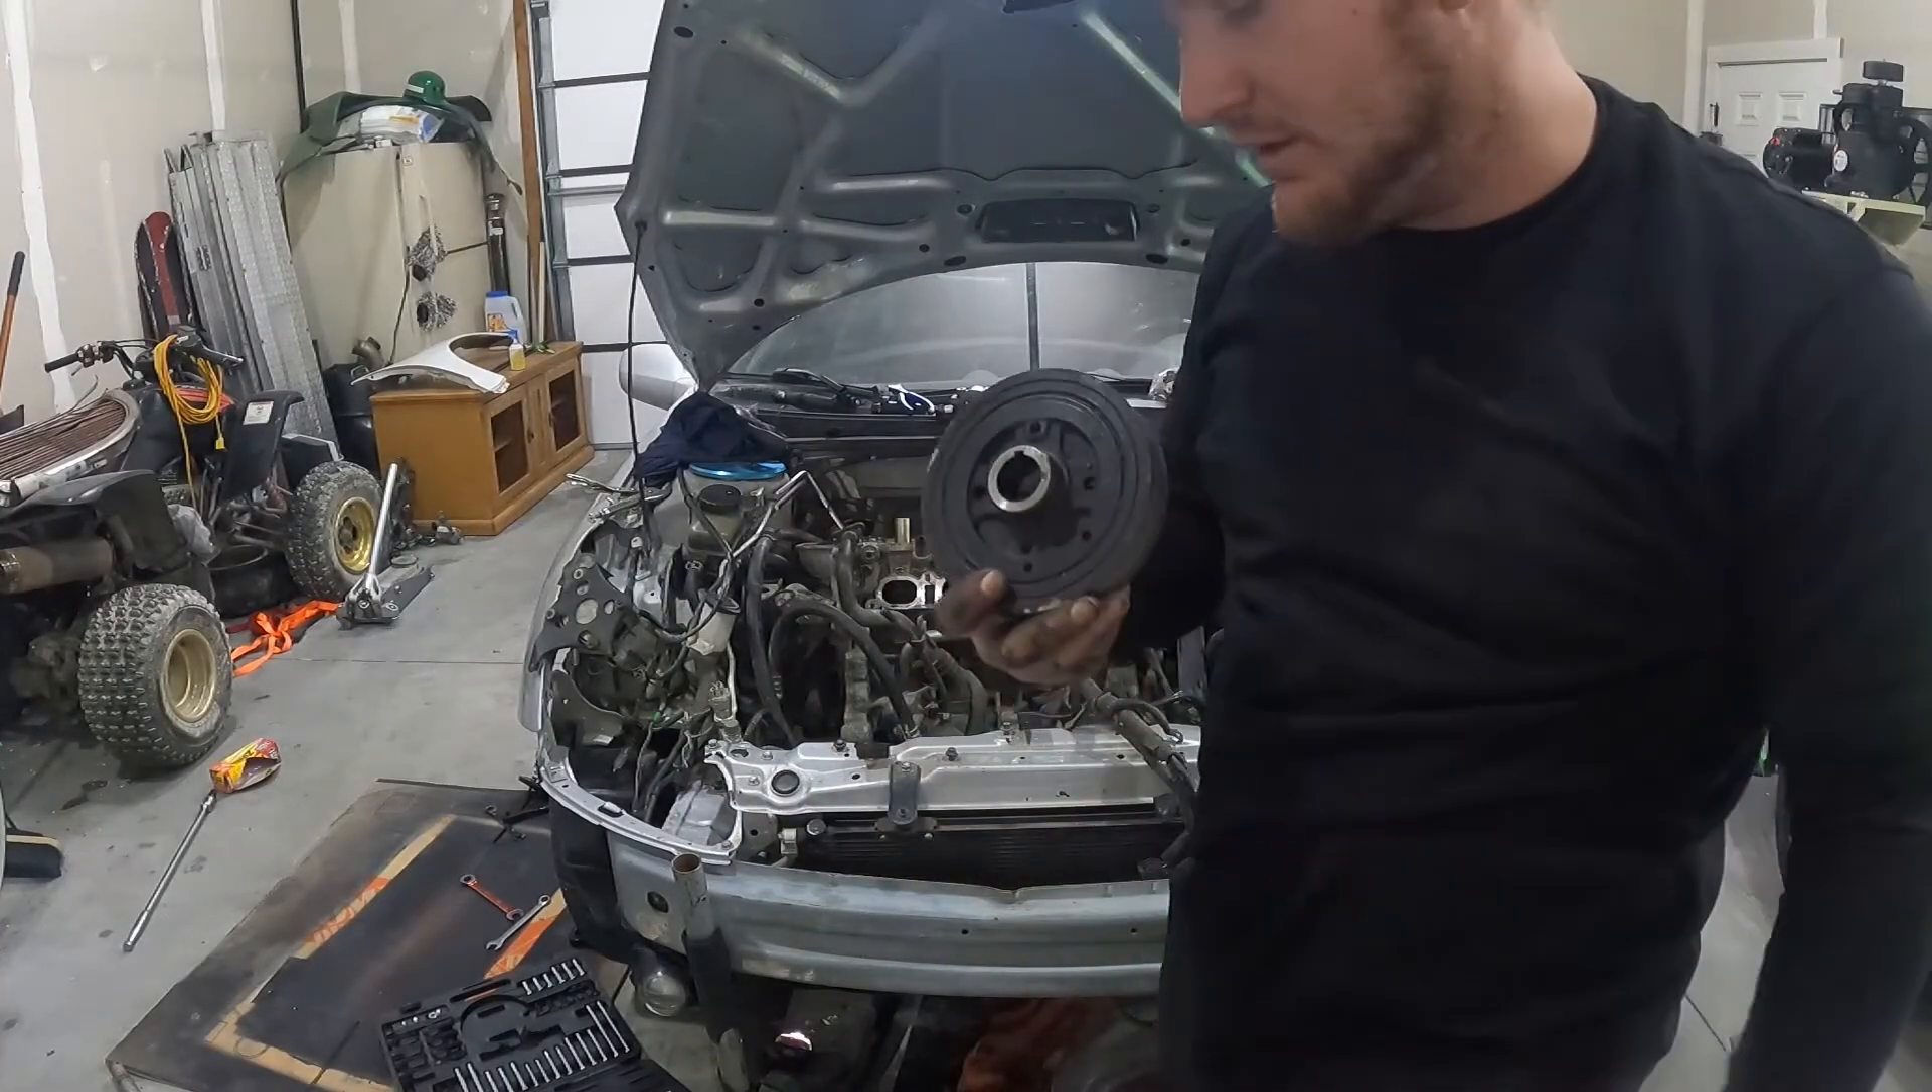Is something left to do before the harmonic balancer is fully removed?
No.